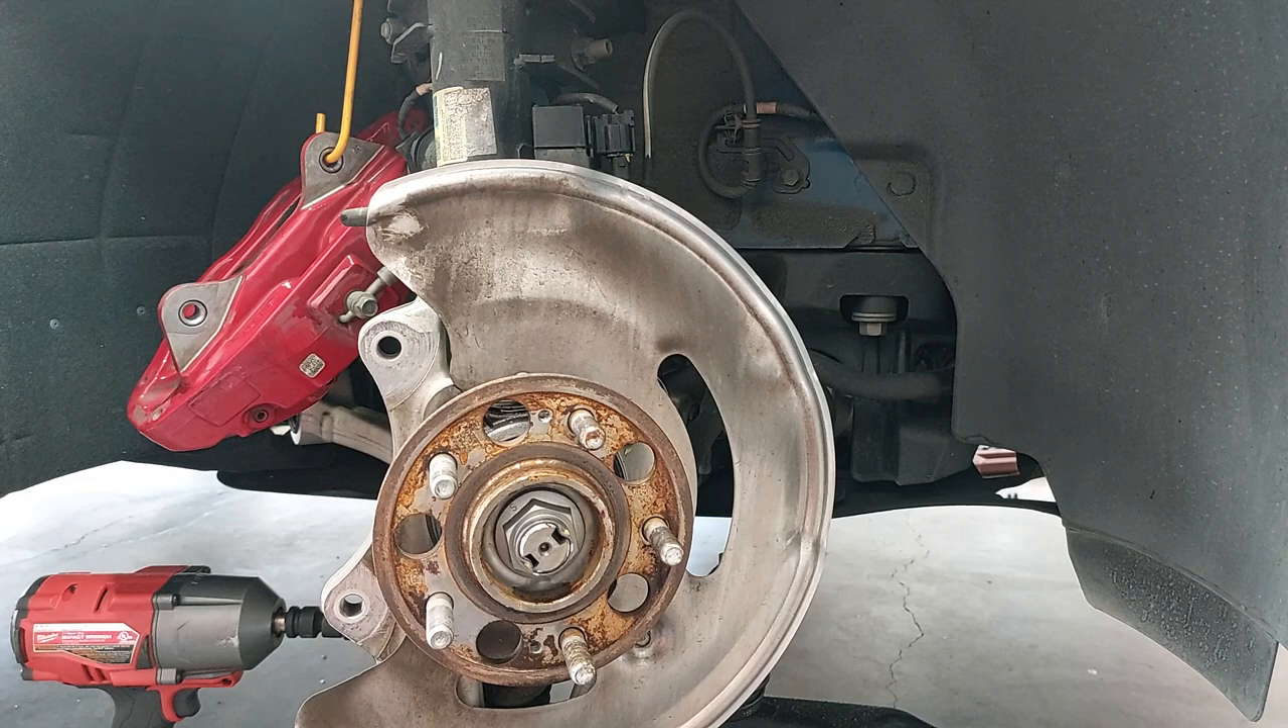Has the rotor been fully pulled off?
Yes.